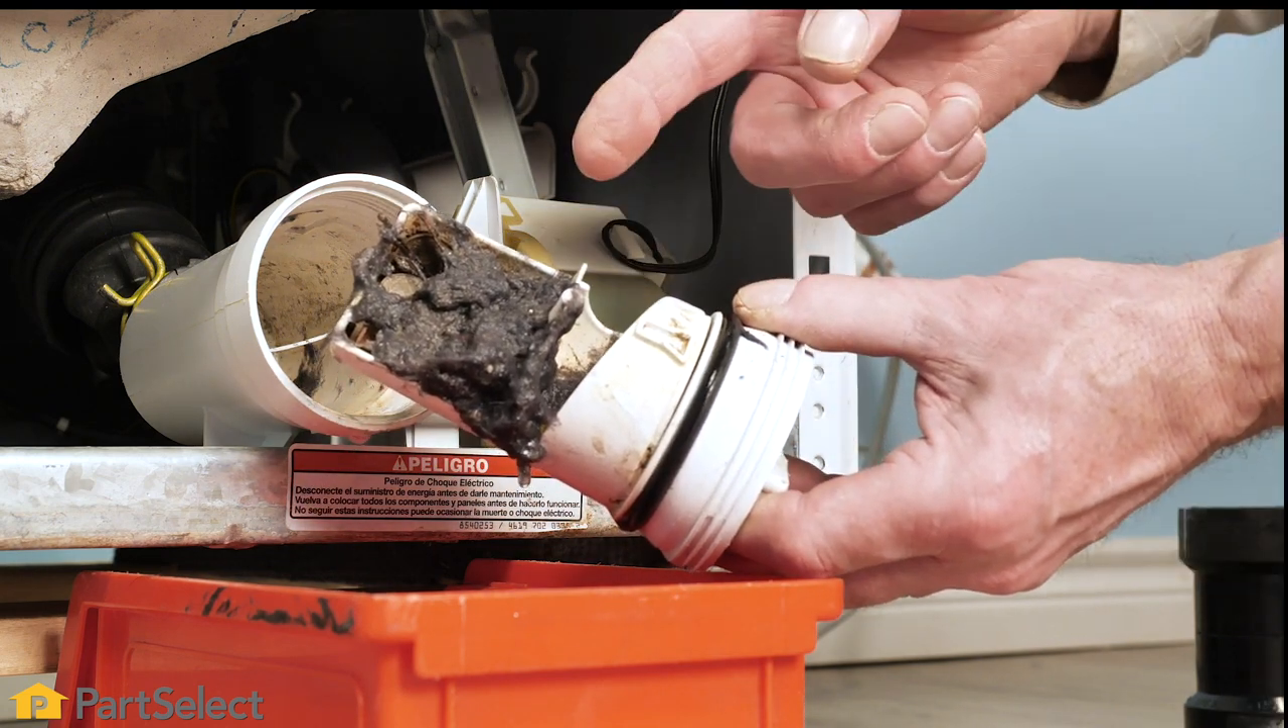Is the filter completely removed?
Yes.